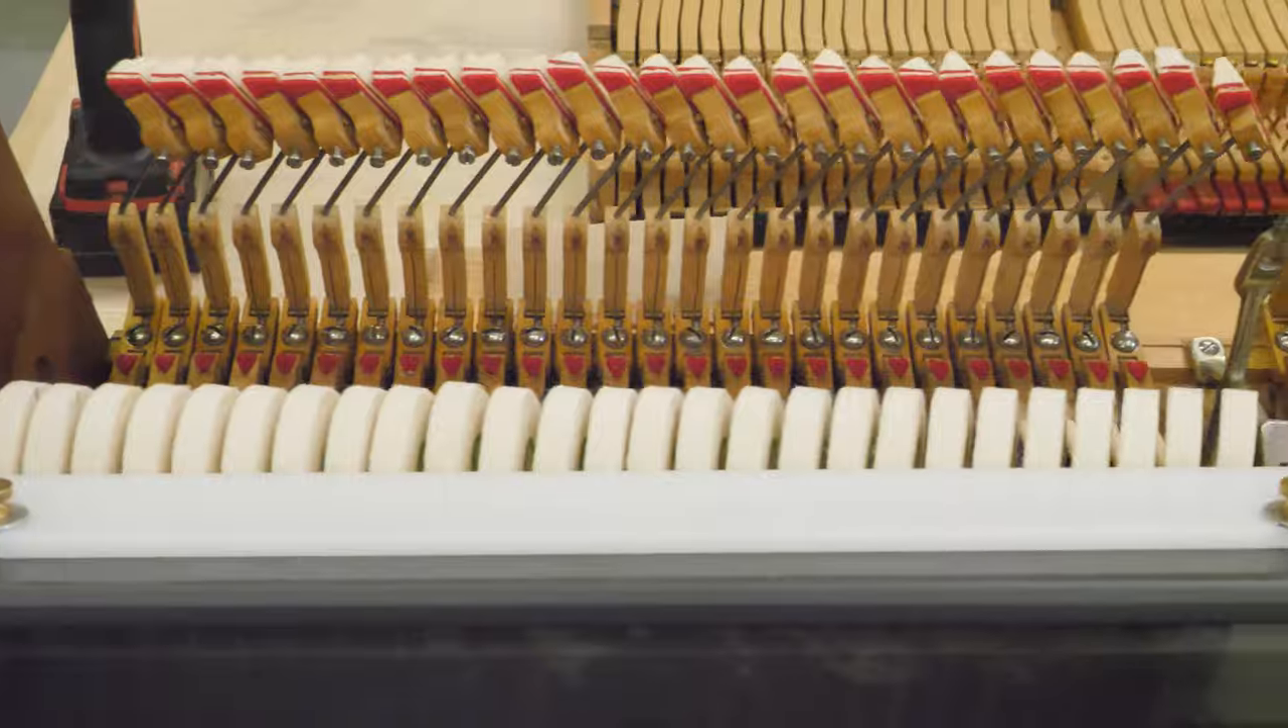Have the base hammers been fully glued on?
Yes.